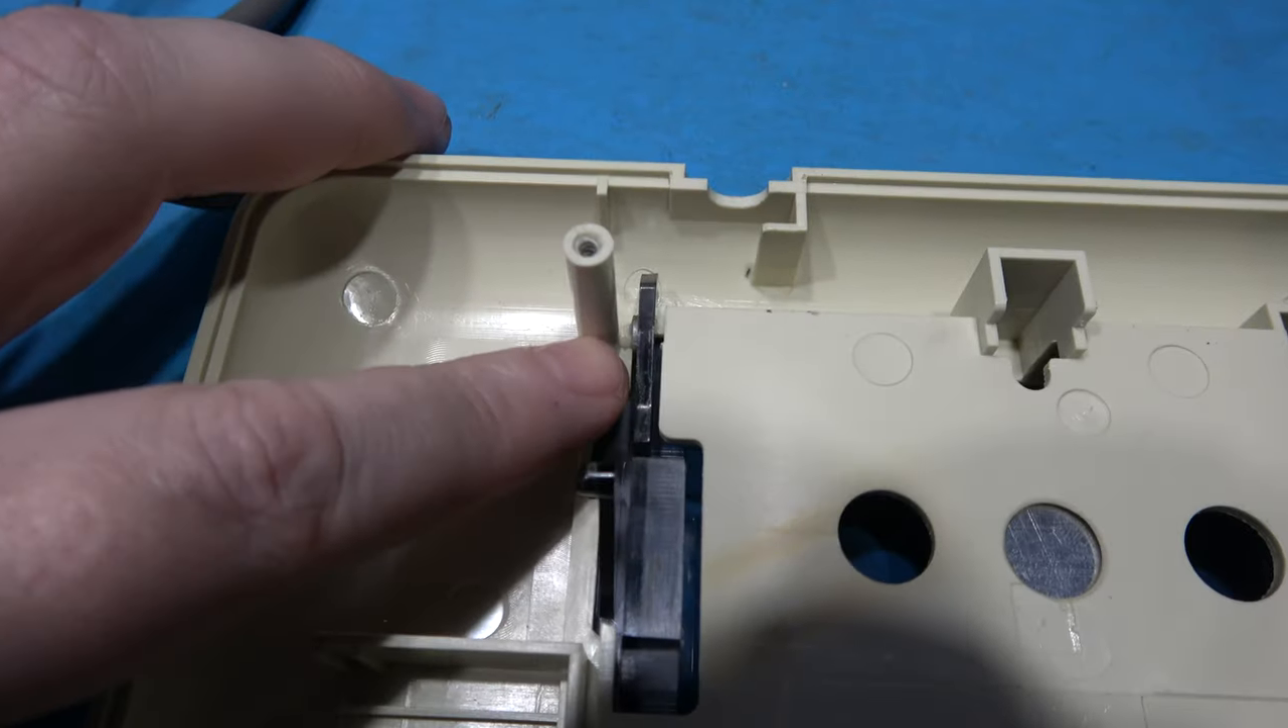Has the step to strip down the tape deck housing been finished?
No.